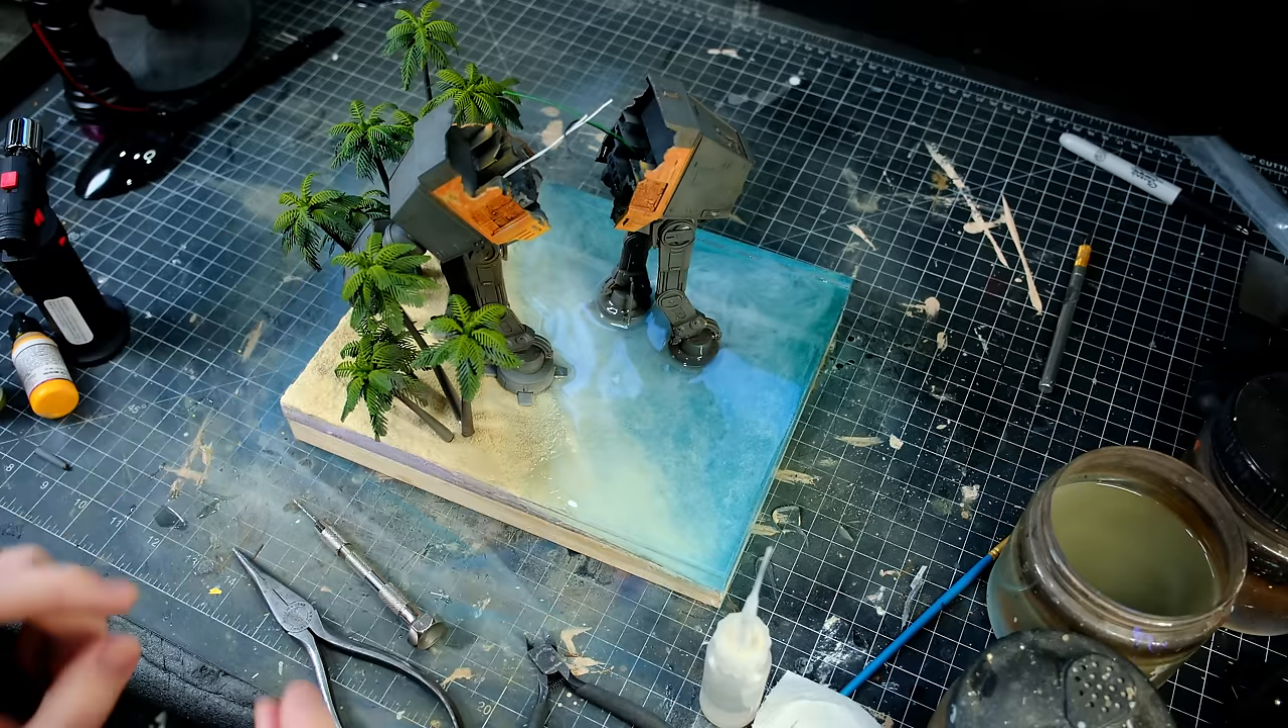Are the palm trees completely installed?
Yes.